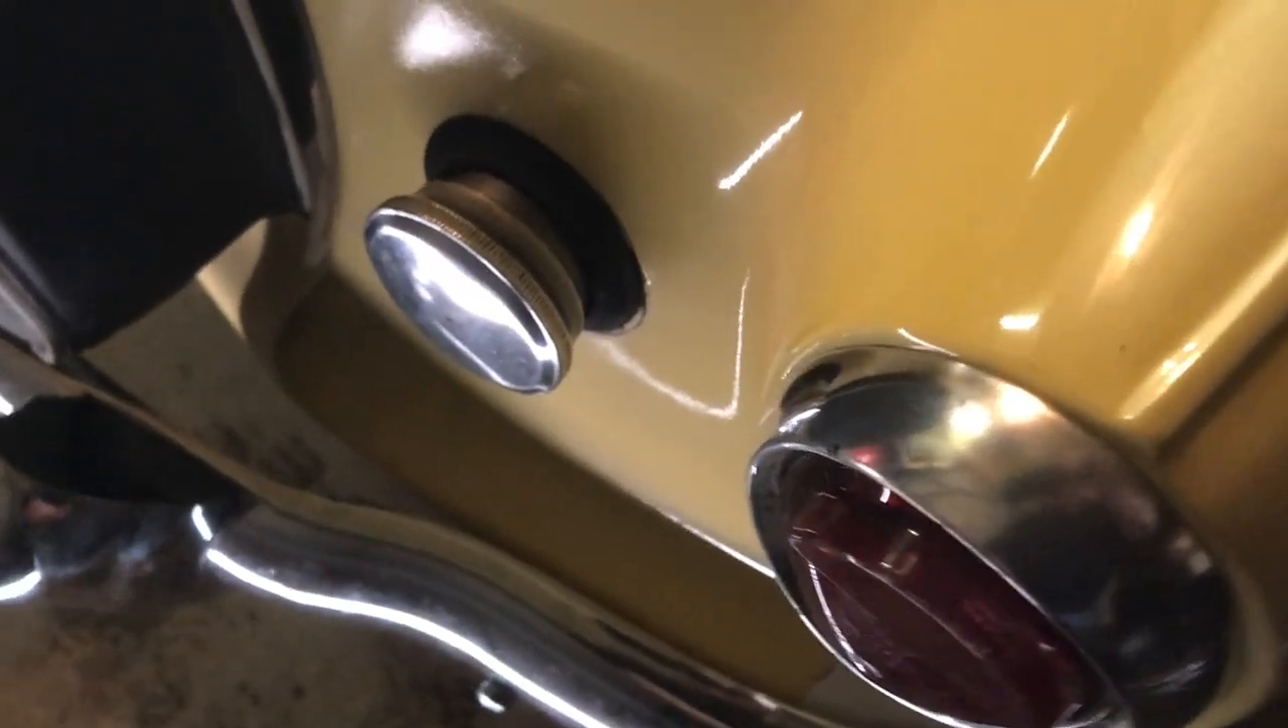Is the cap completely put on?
Yes.